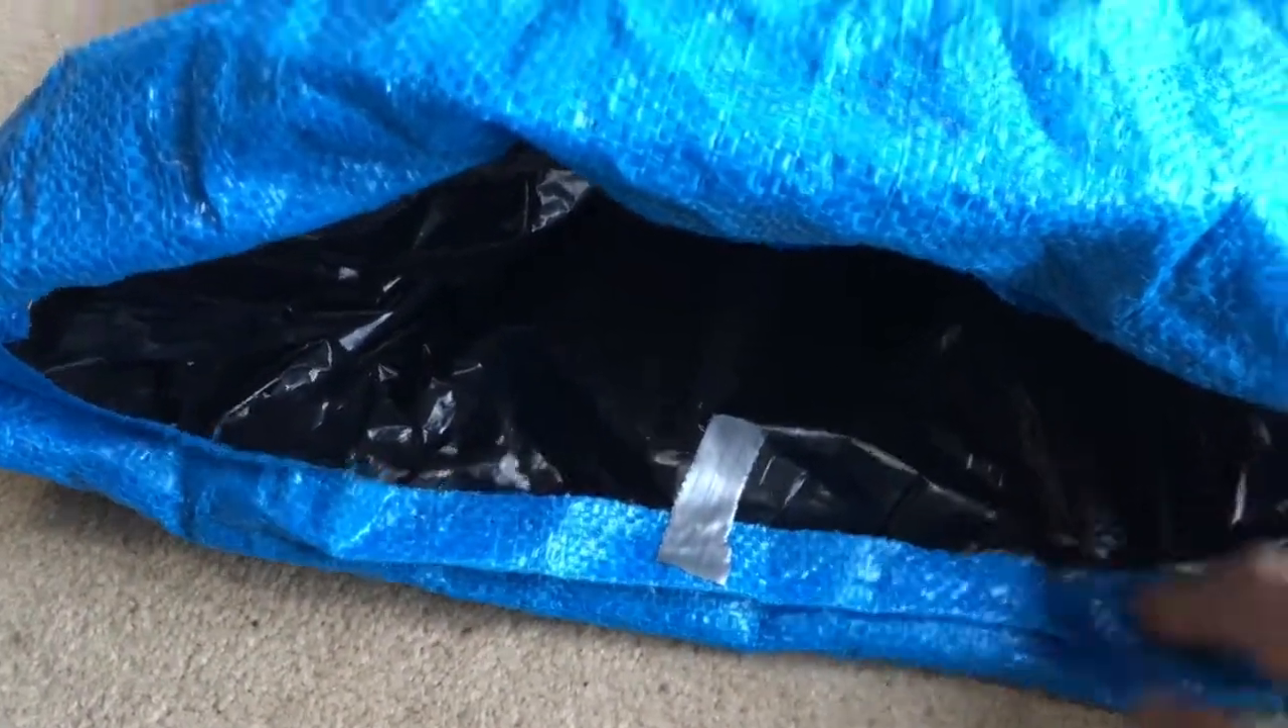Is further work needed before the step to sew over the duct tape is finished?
Yes.